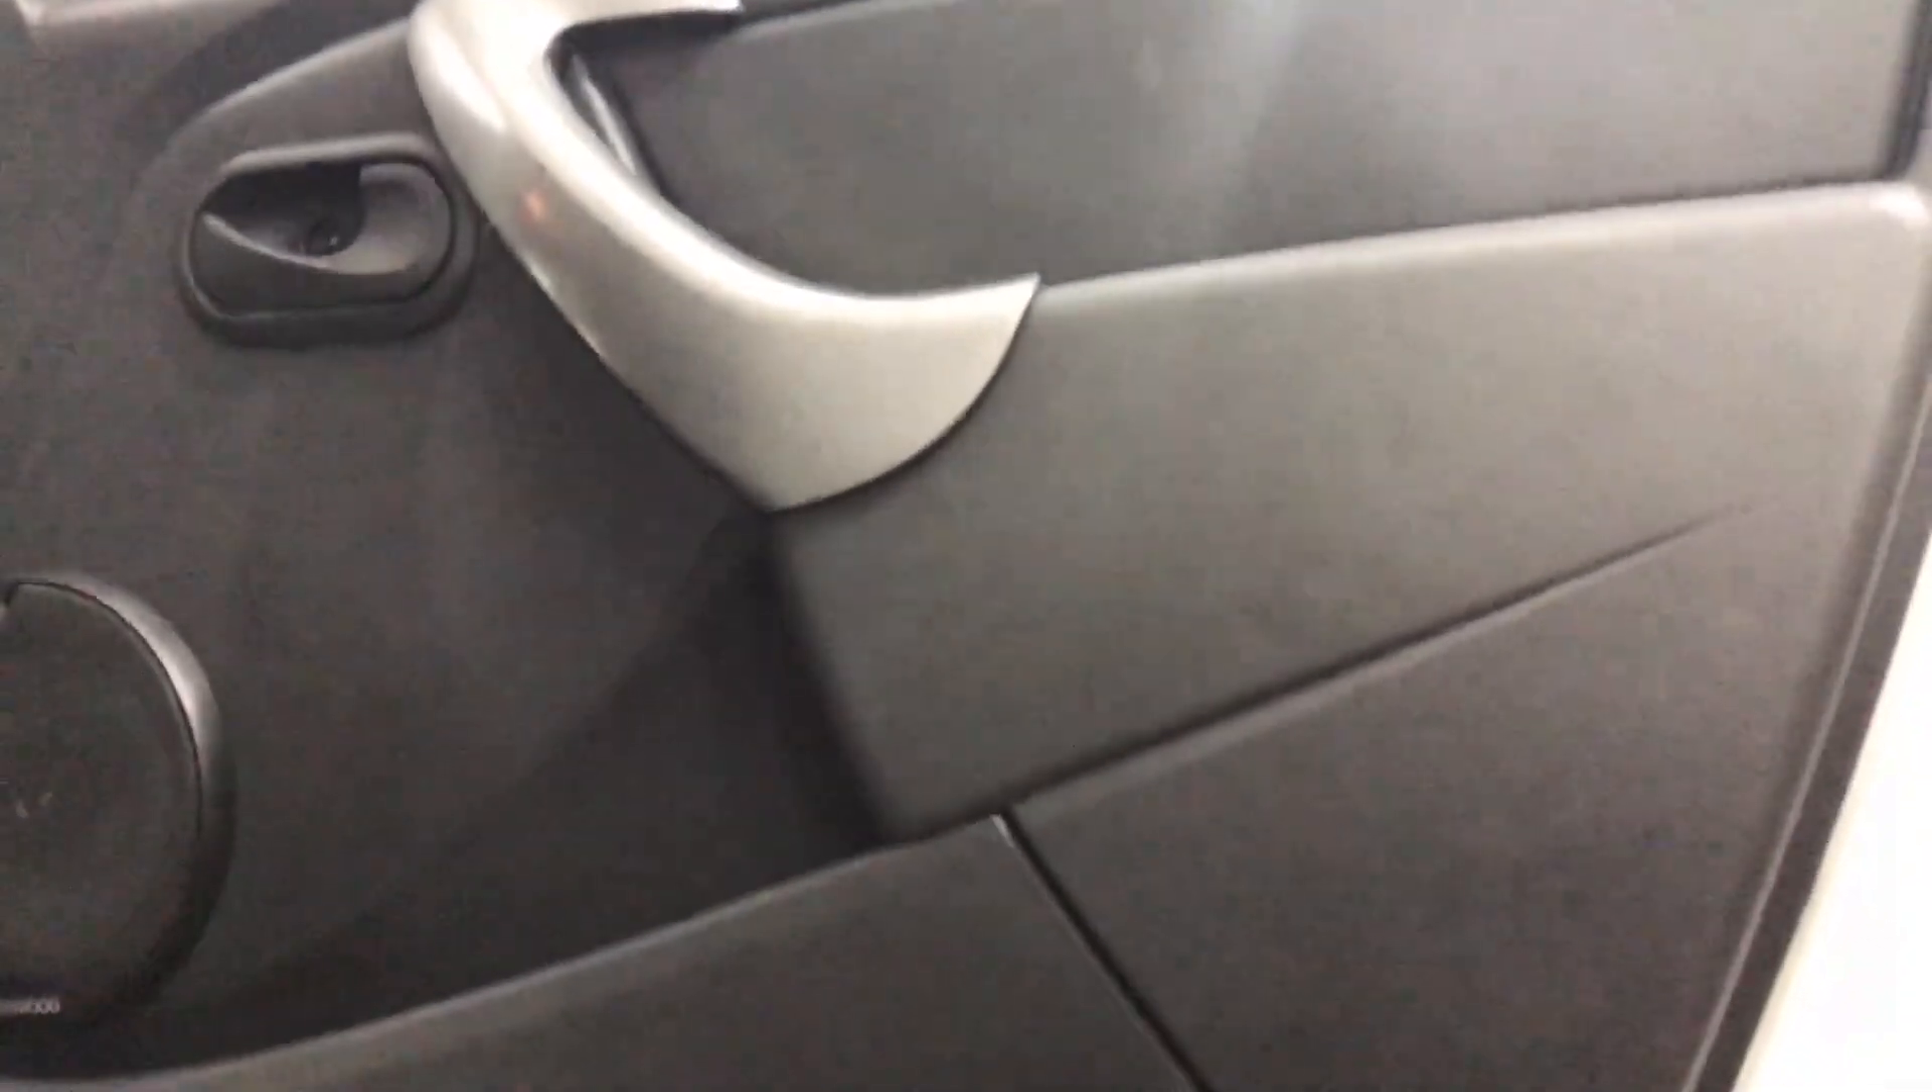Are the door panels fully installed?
Yes.